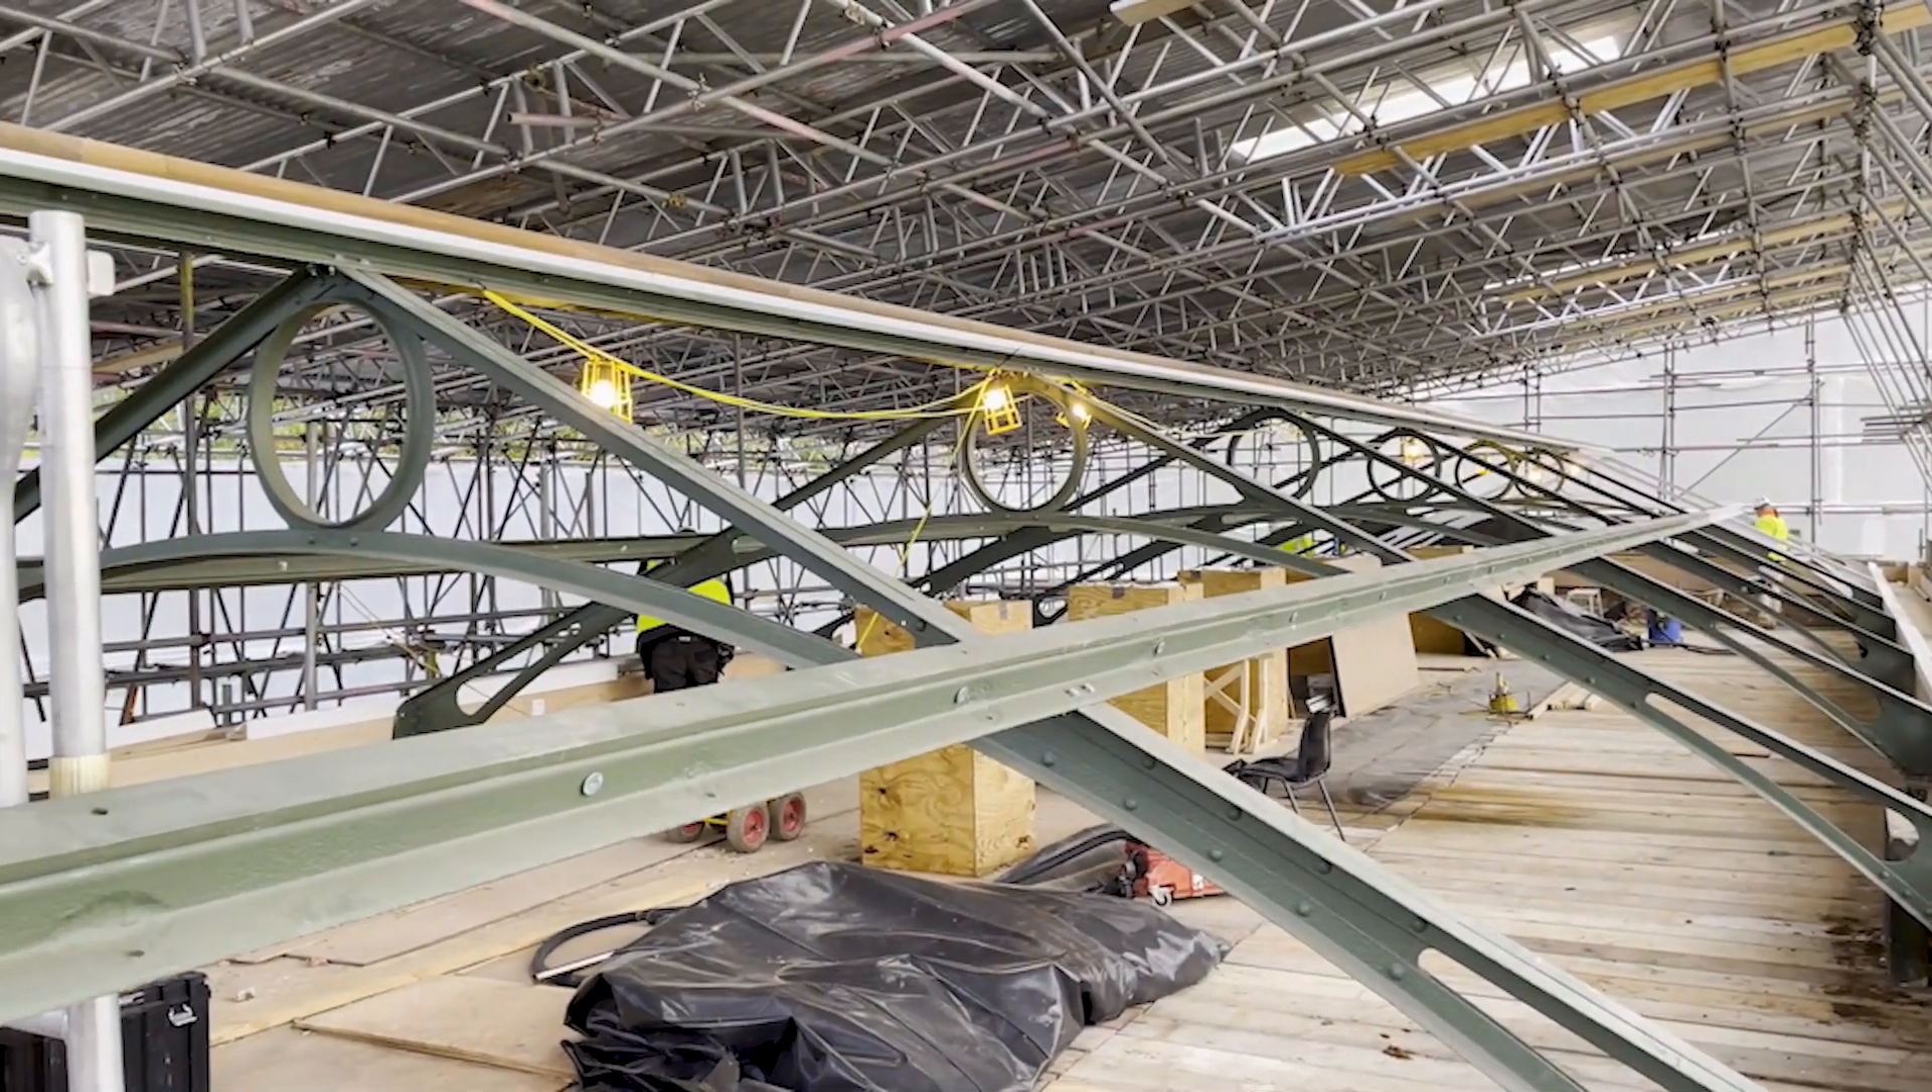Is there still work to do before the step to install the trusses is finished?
No.